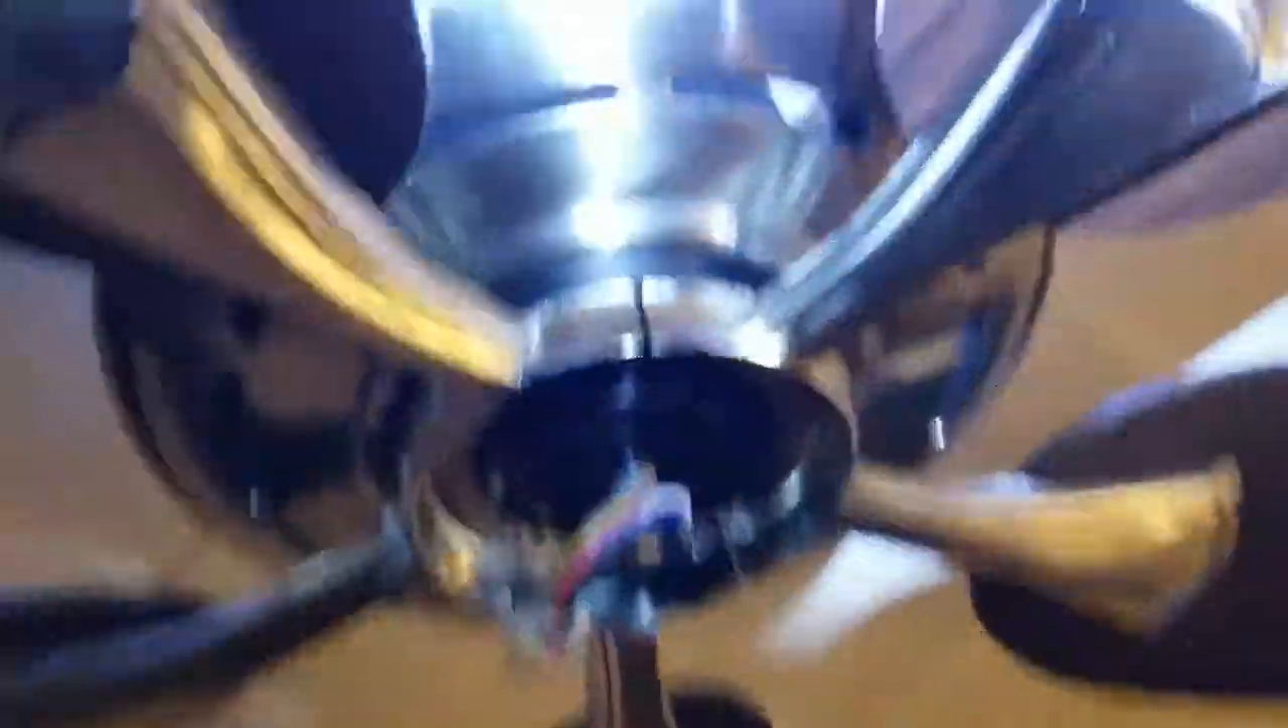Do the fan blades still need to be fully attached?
No.